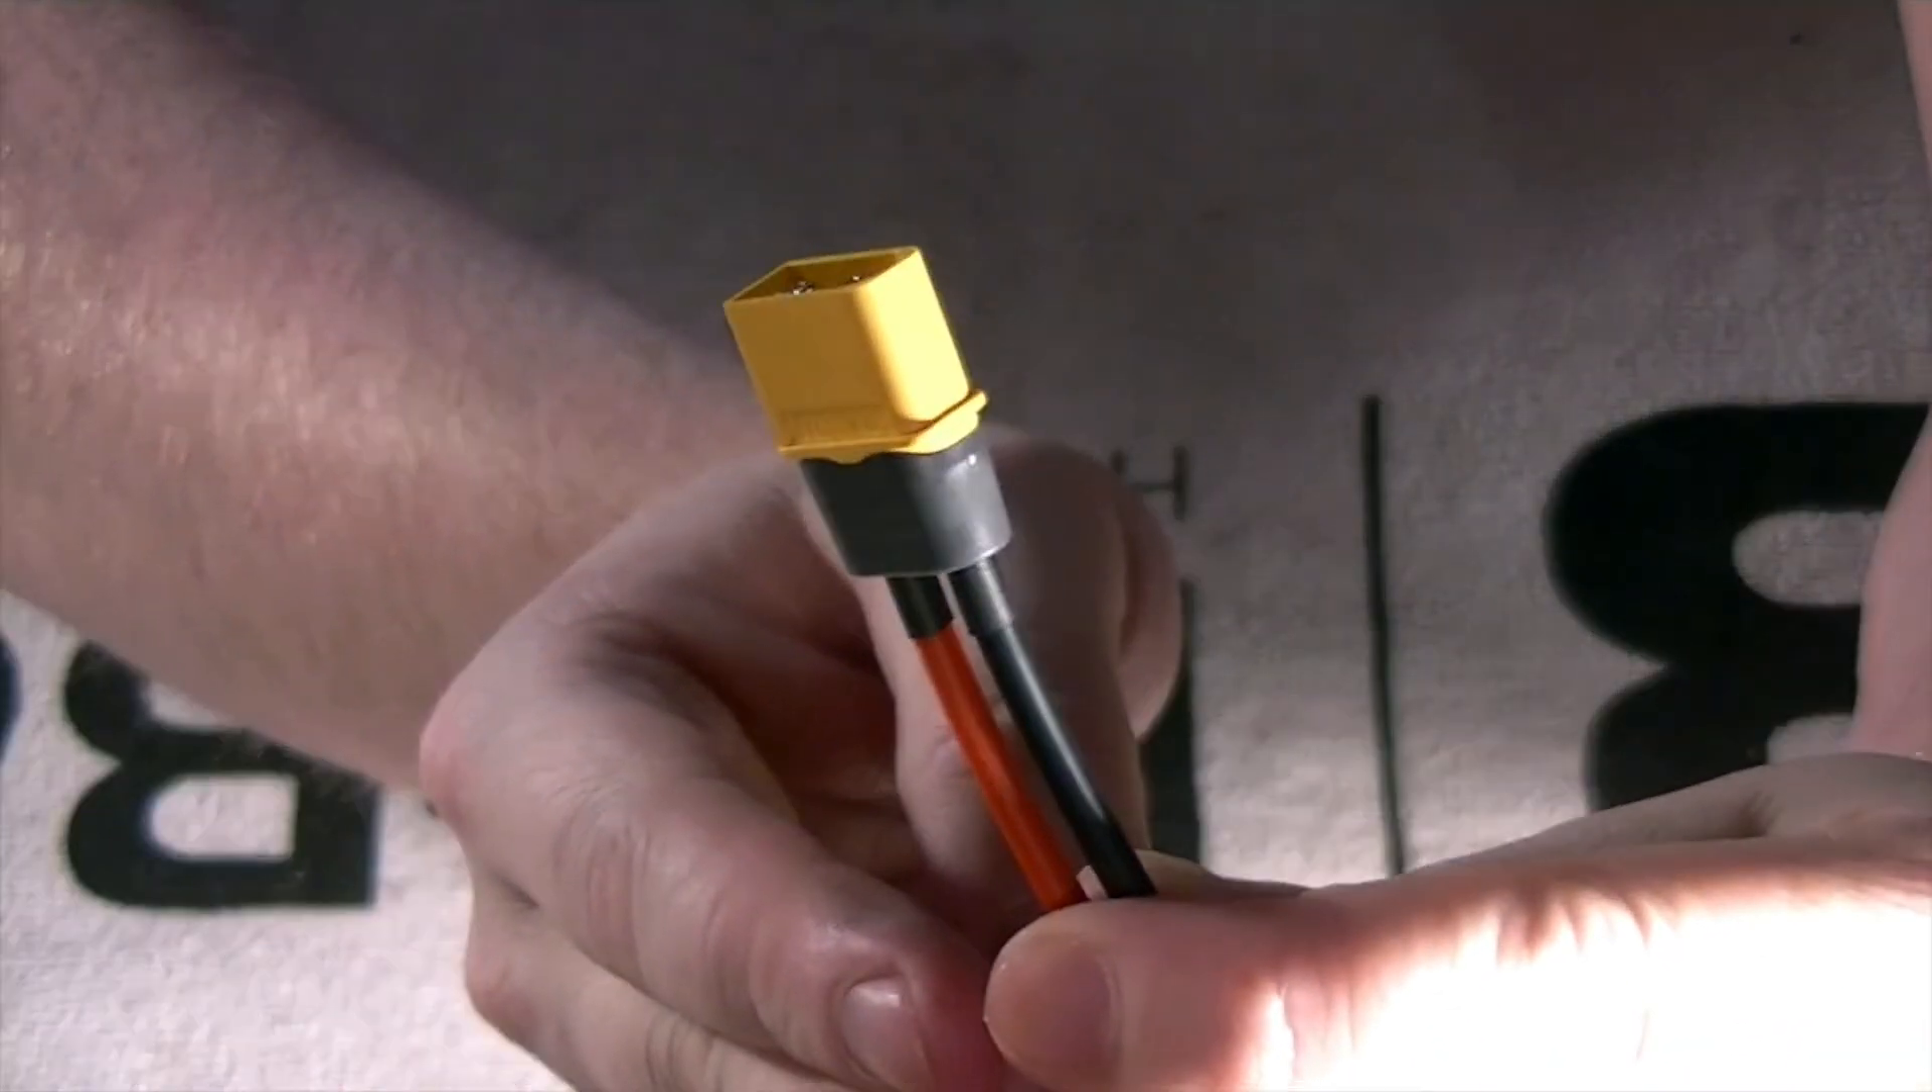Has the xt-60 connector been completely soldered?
Yes.